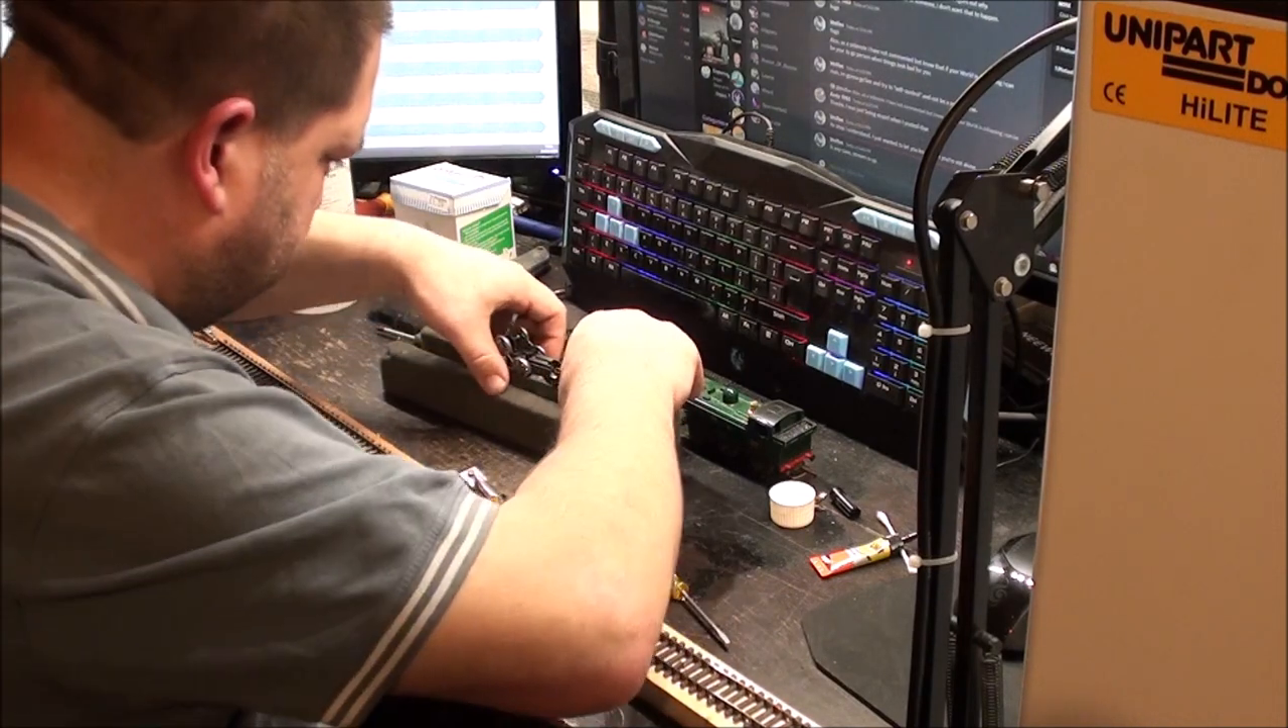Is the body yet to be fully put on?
Yes.